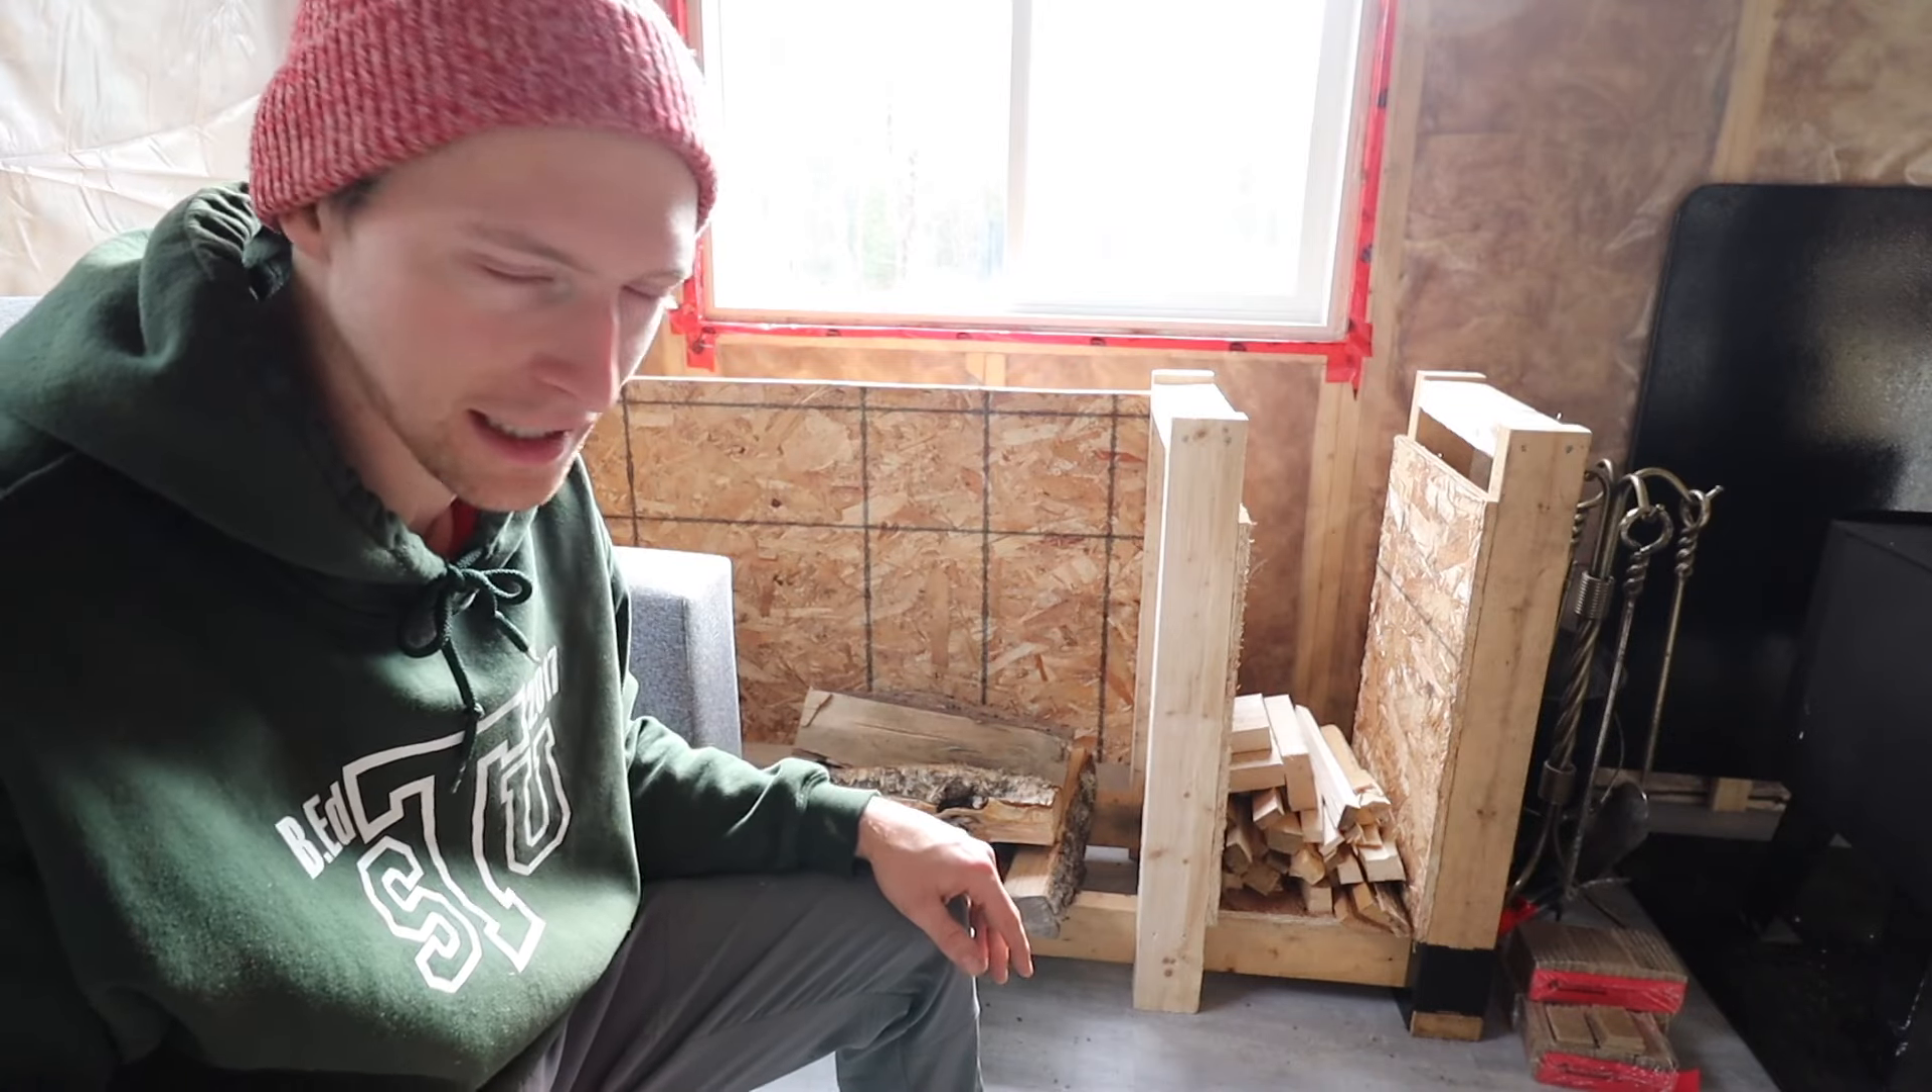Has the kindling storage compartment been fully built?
Yes.